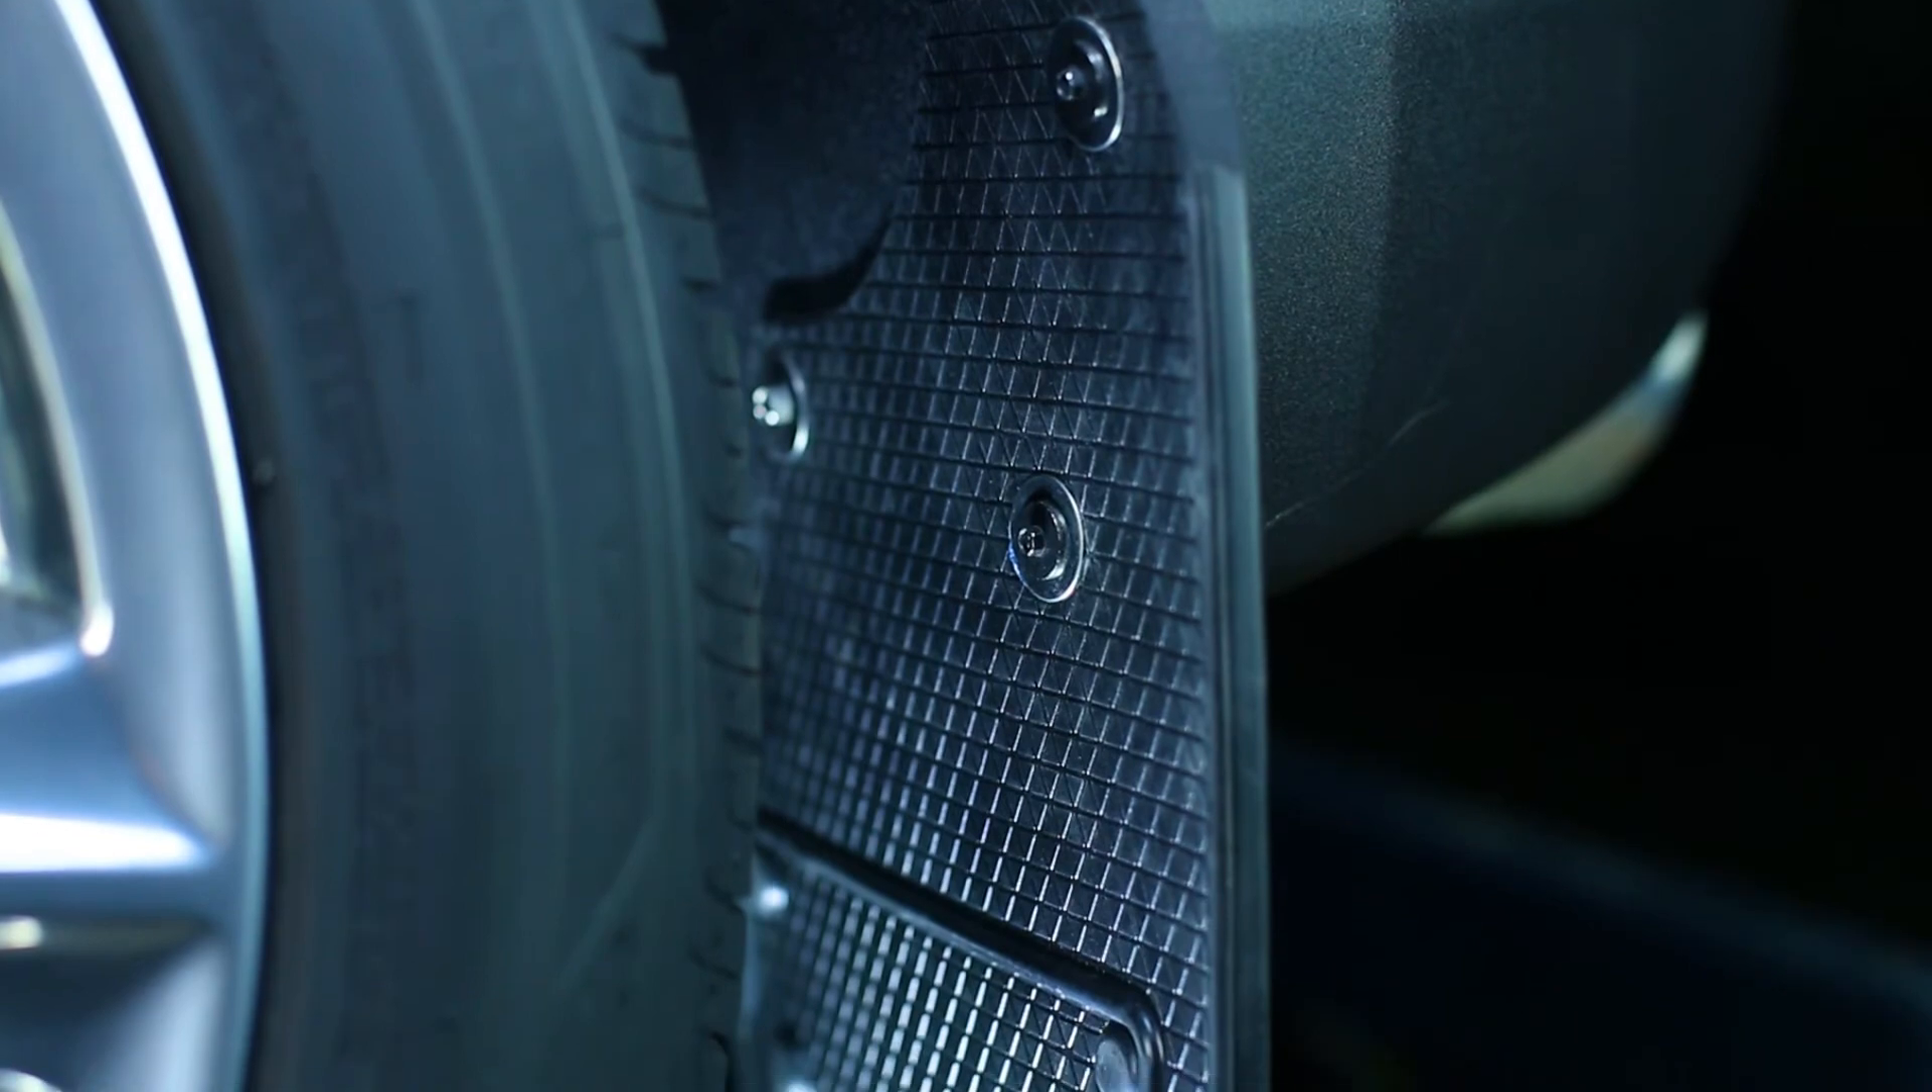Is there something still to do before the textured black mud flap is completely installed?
No.